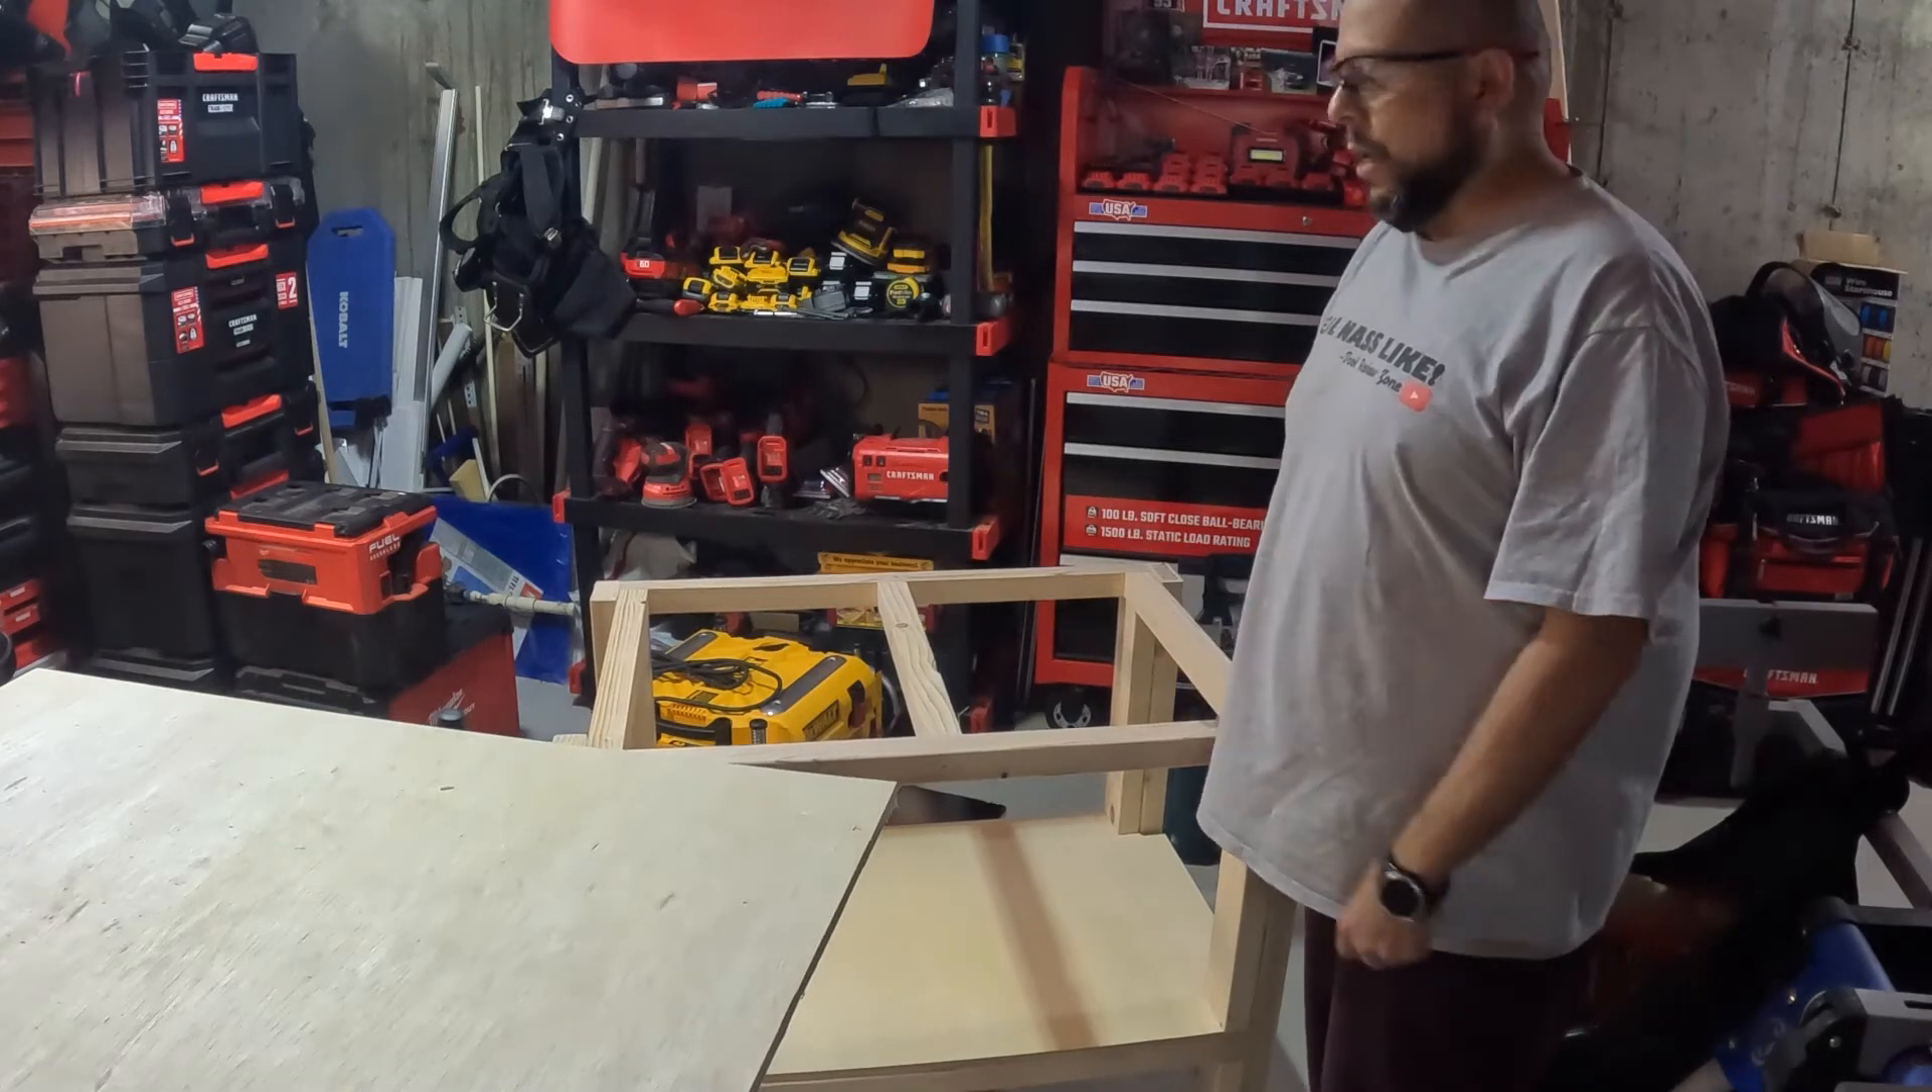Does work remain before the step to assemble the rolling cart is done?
Yes.